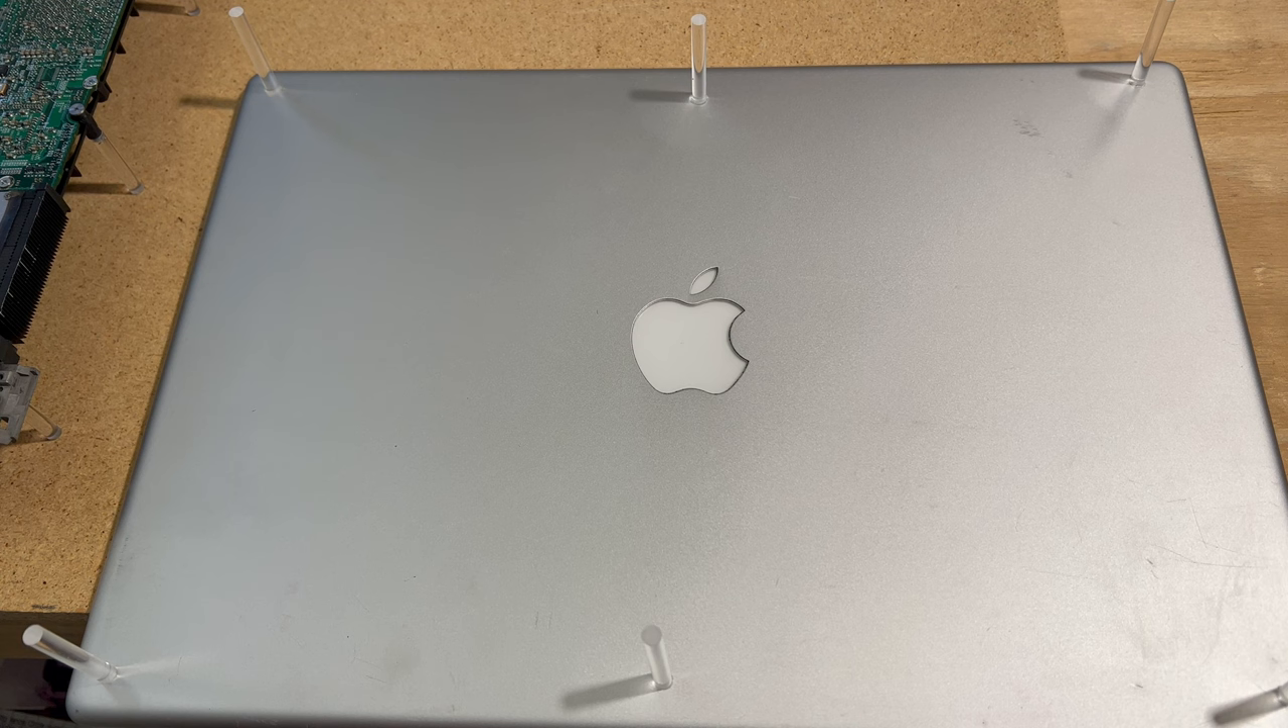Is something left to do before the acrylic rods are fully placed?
No.